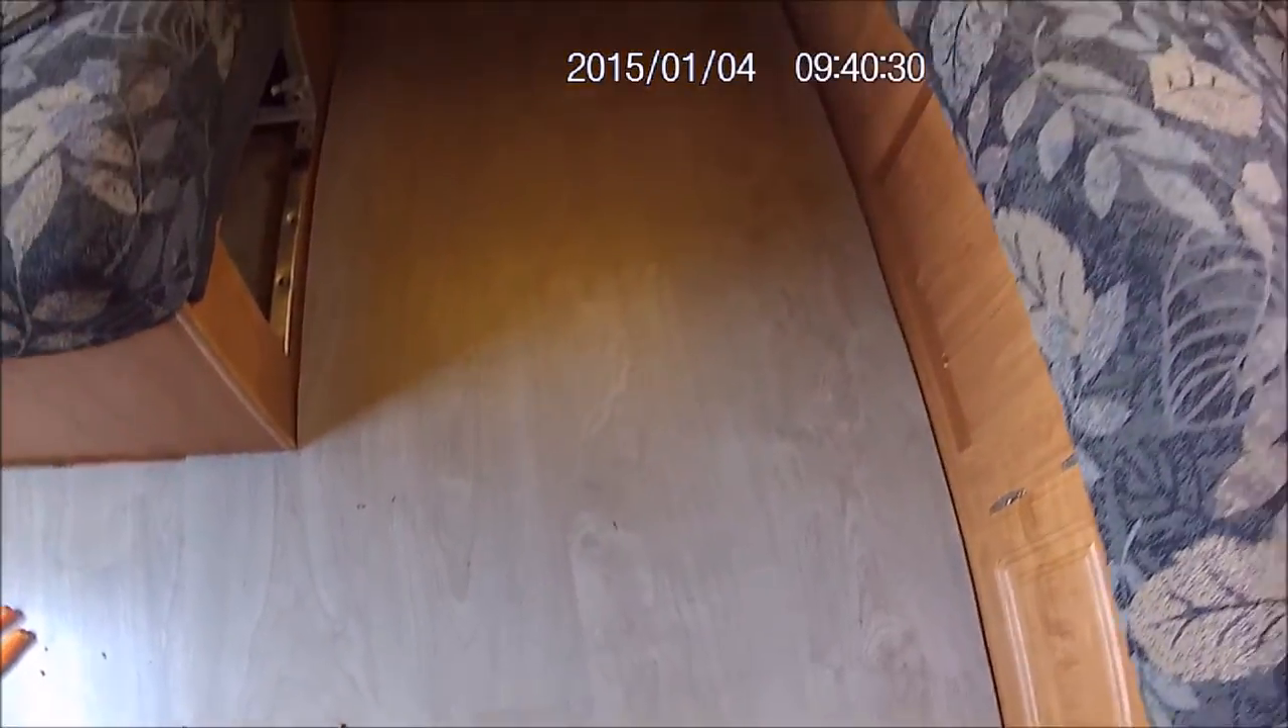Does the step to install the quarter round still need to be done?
Yes.